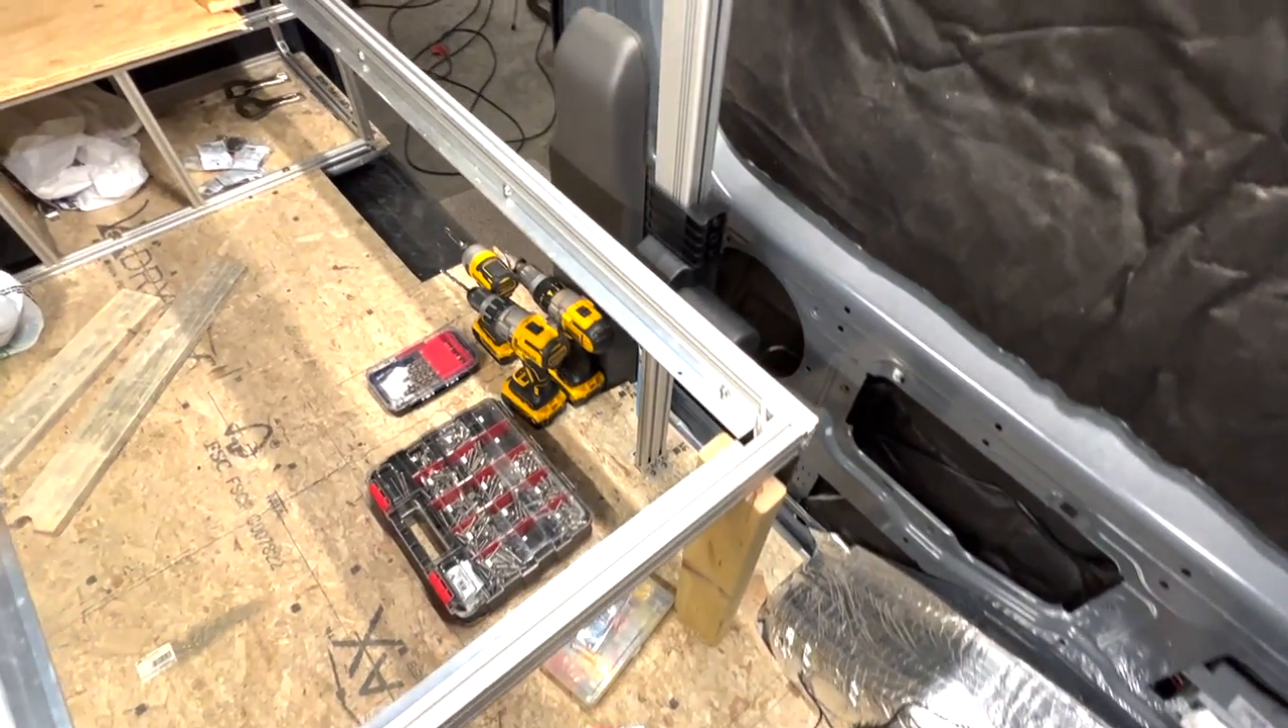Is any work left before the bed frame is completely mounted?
Yes.